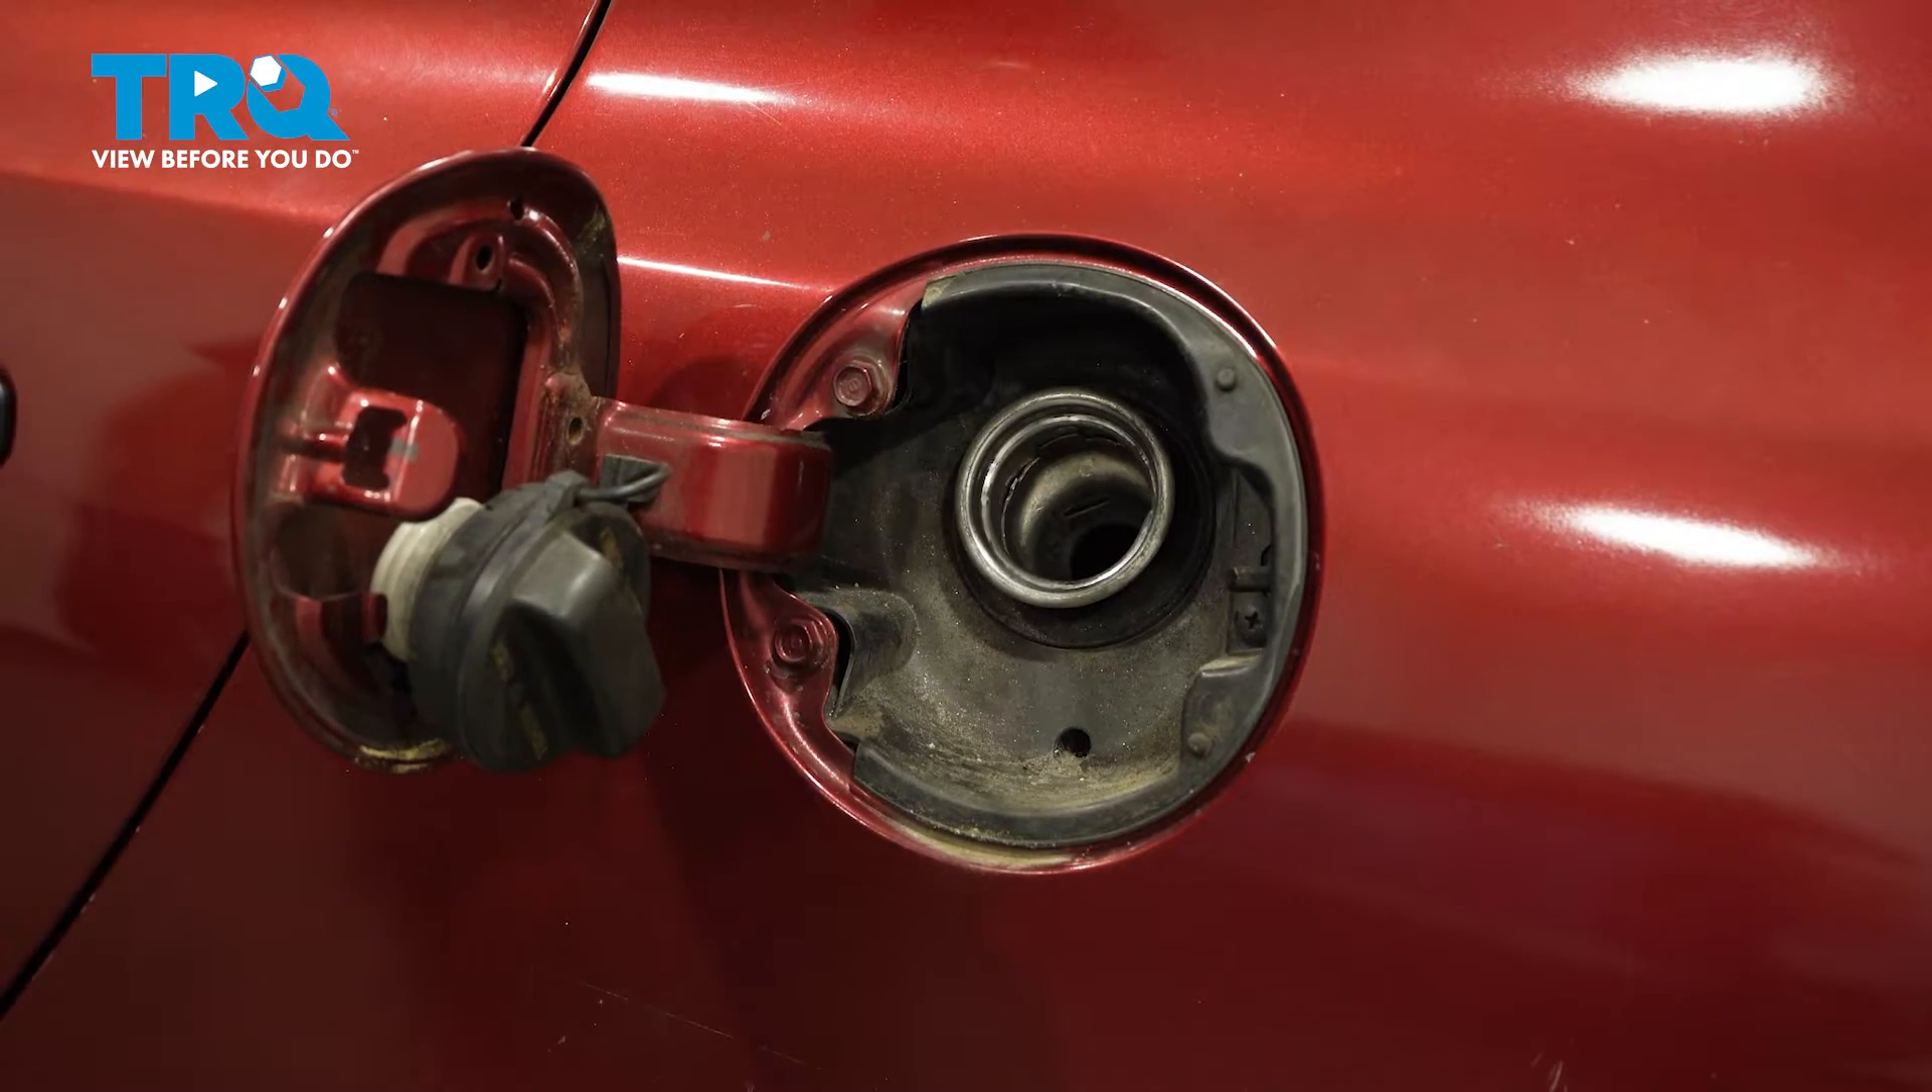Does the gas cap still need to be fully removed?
No.